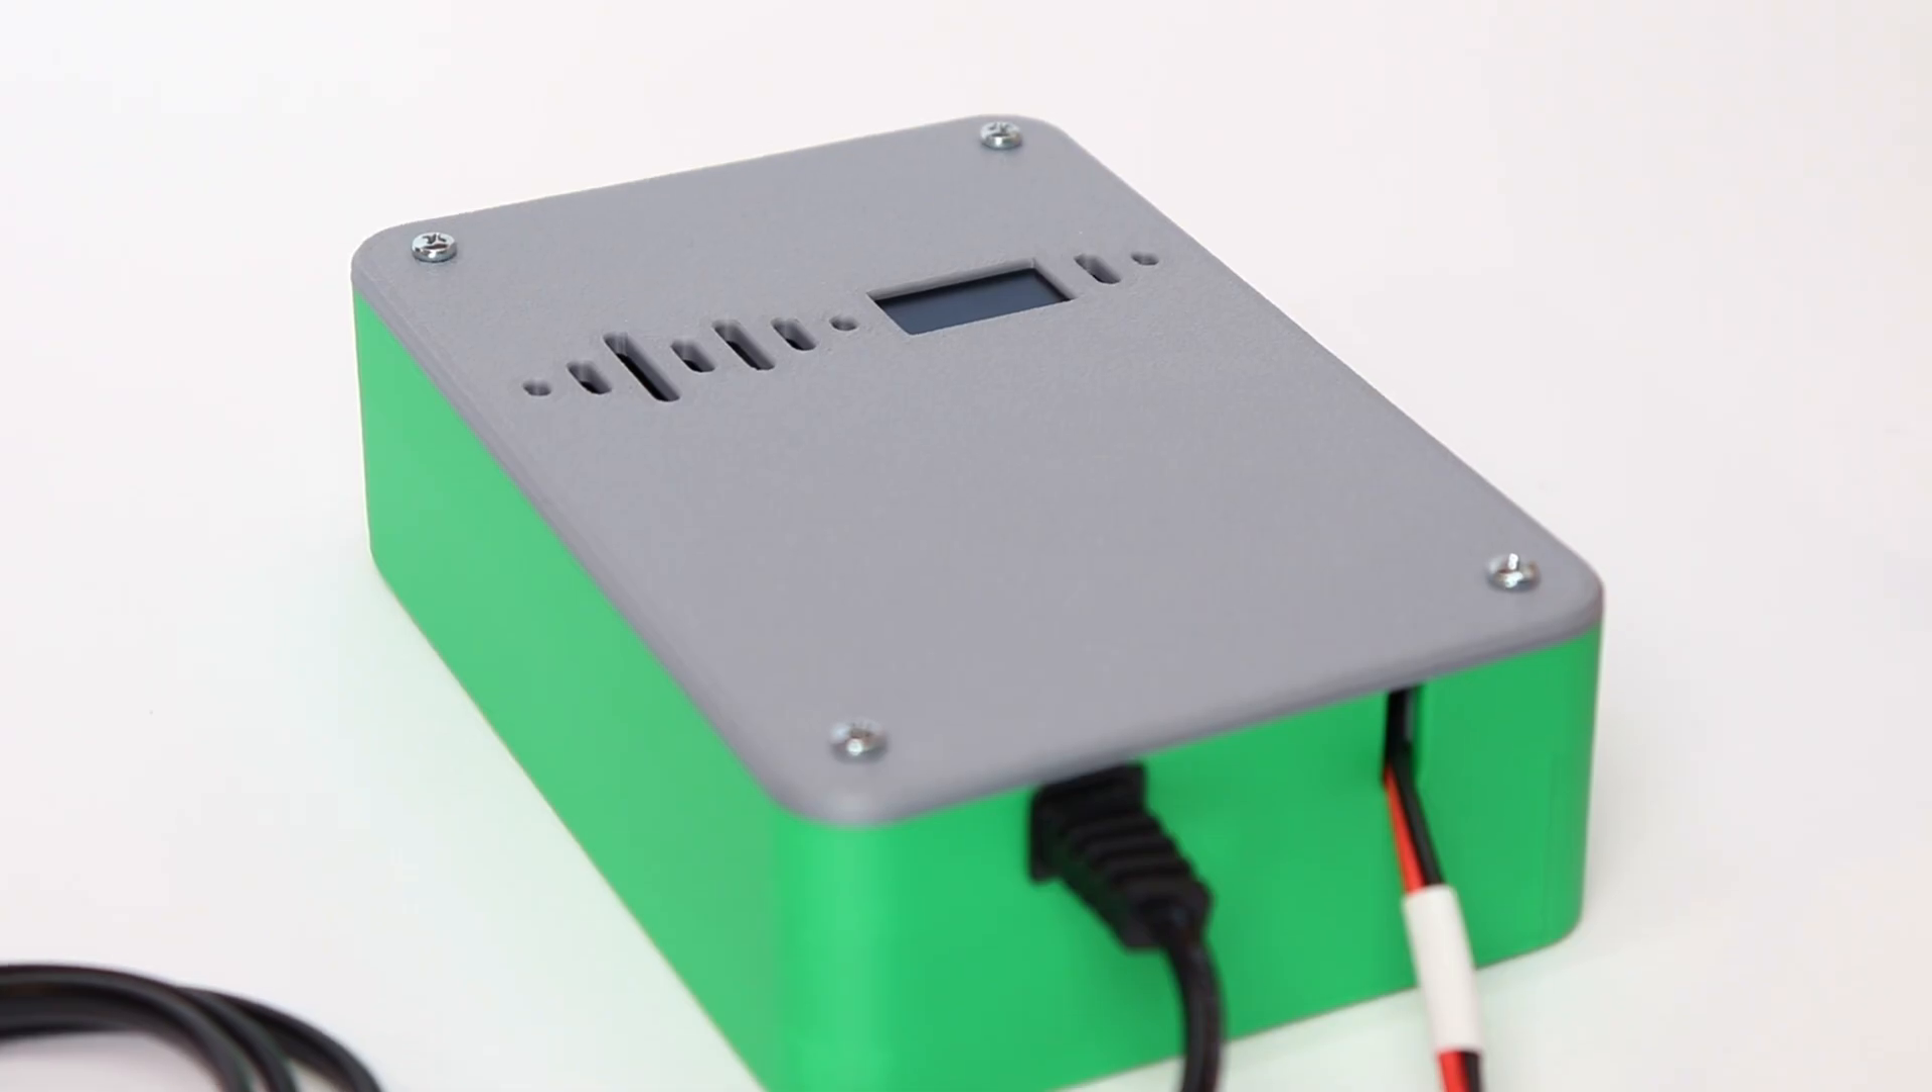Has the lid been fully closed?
Yes.